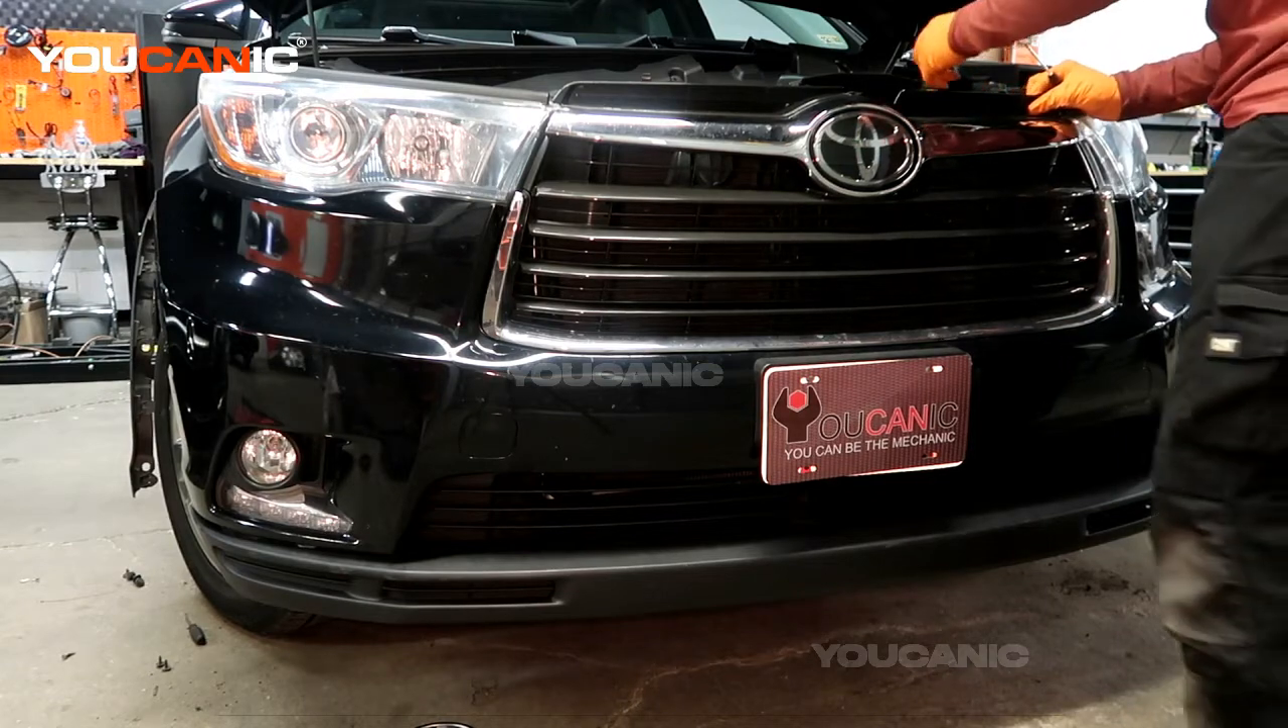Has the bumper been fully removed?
No.